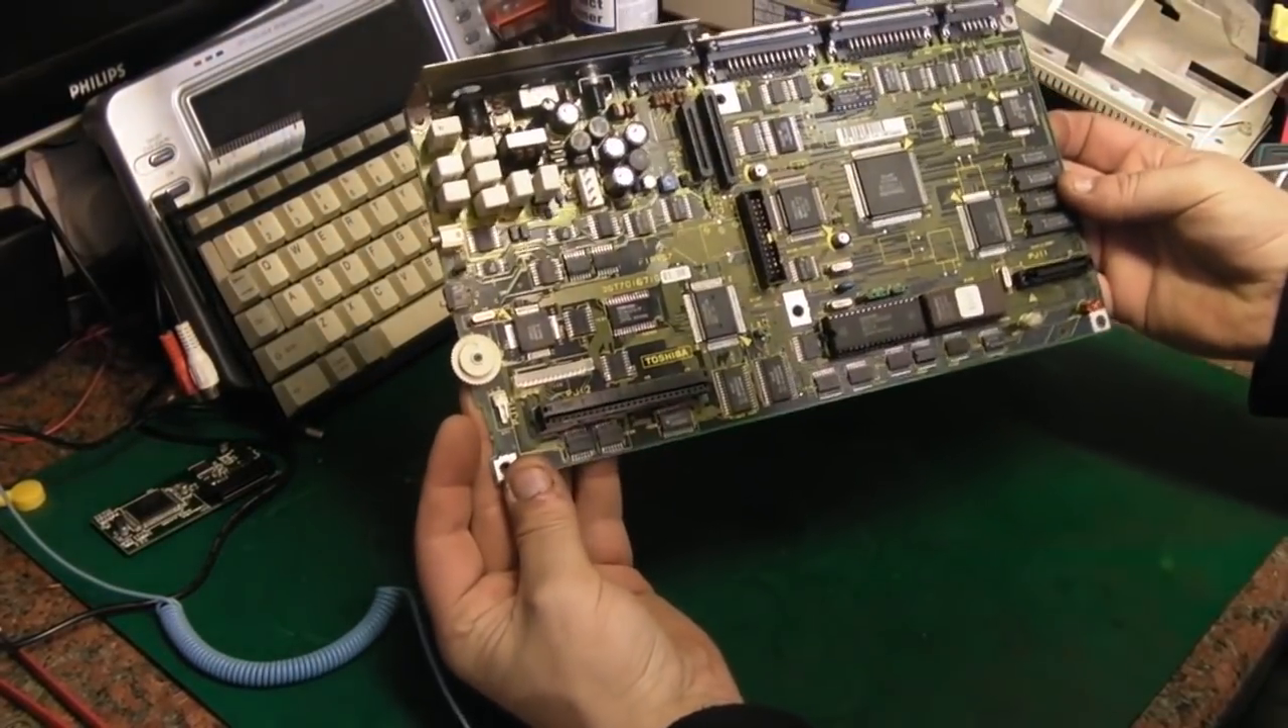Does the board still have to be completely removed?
No.